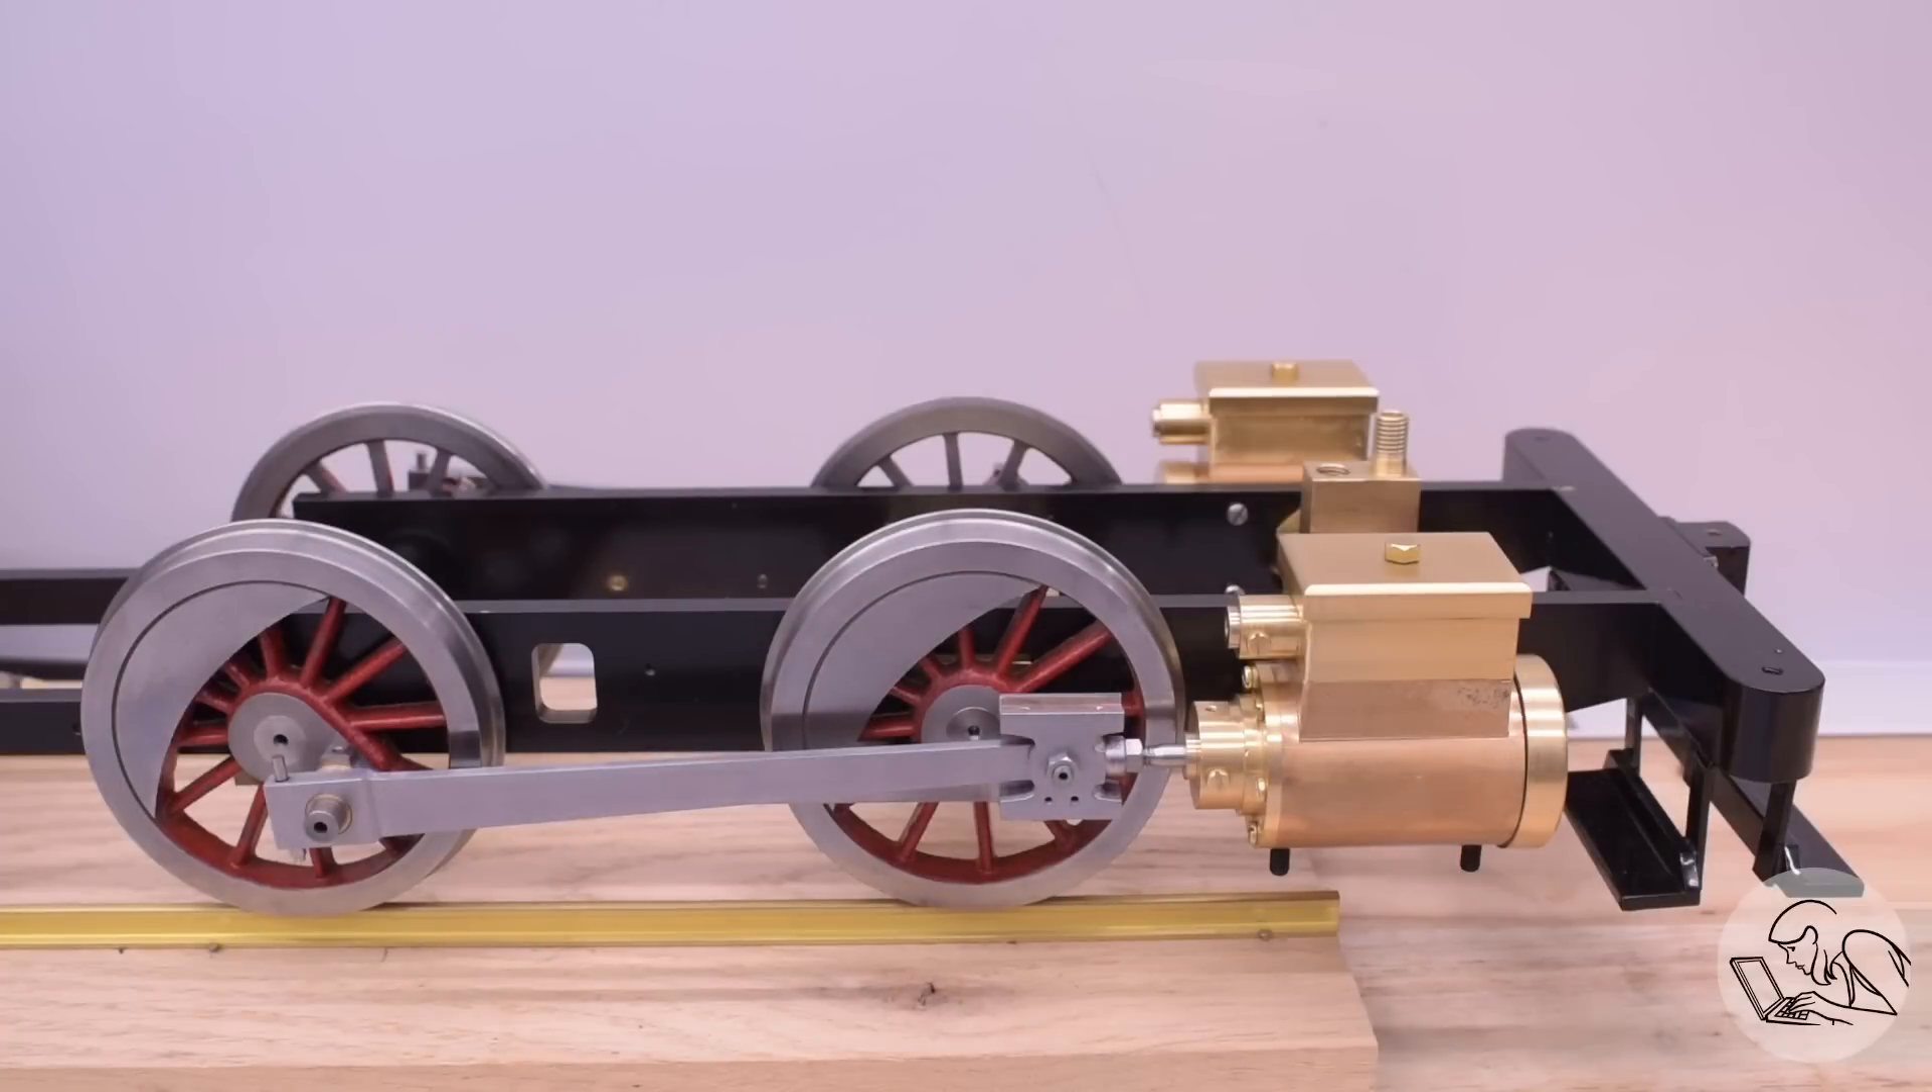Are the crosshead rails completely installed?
No.